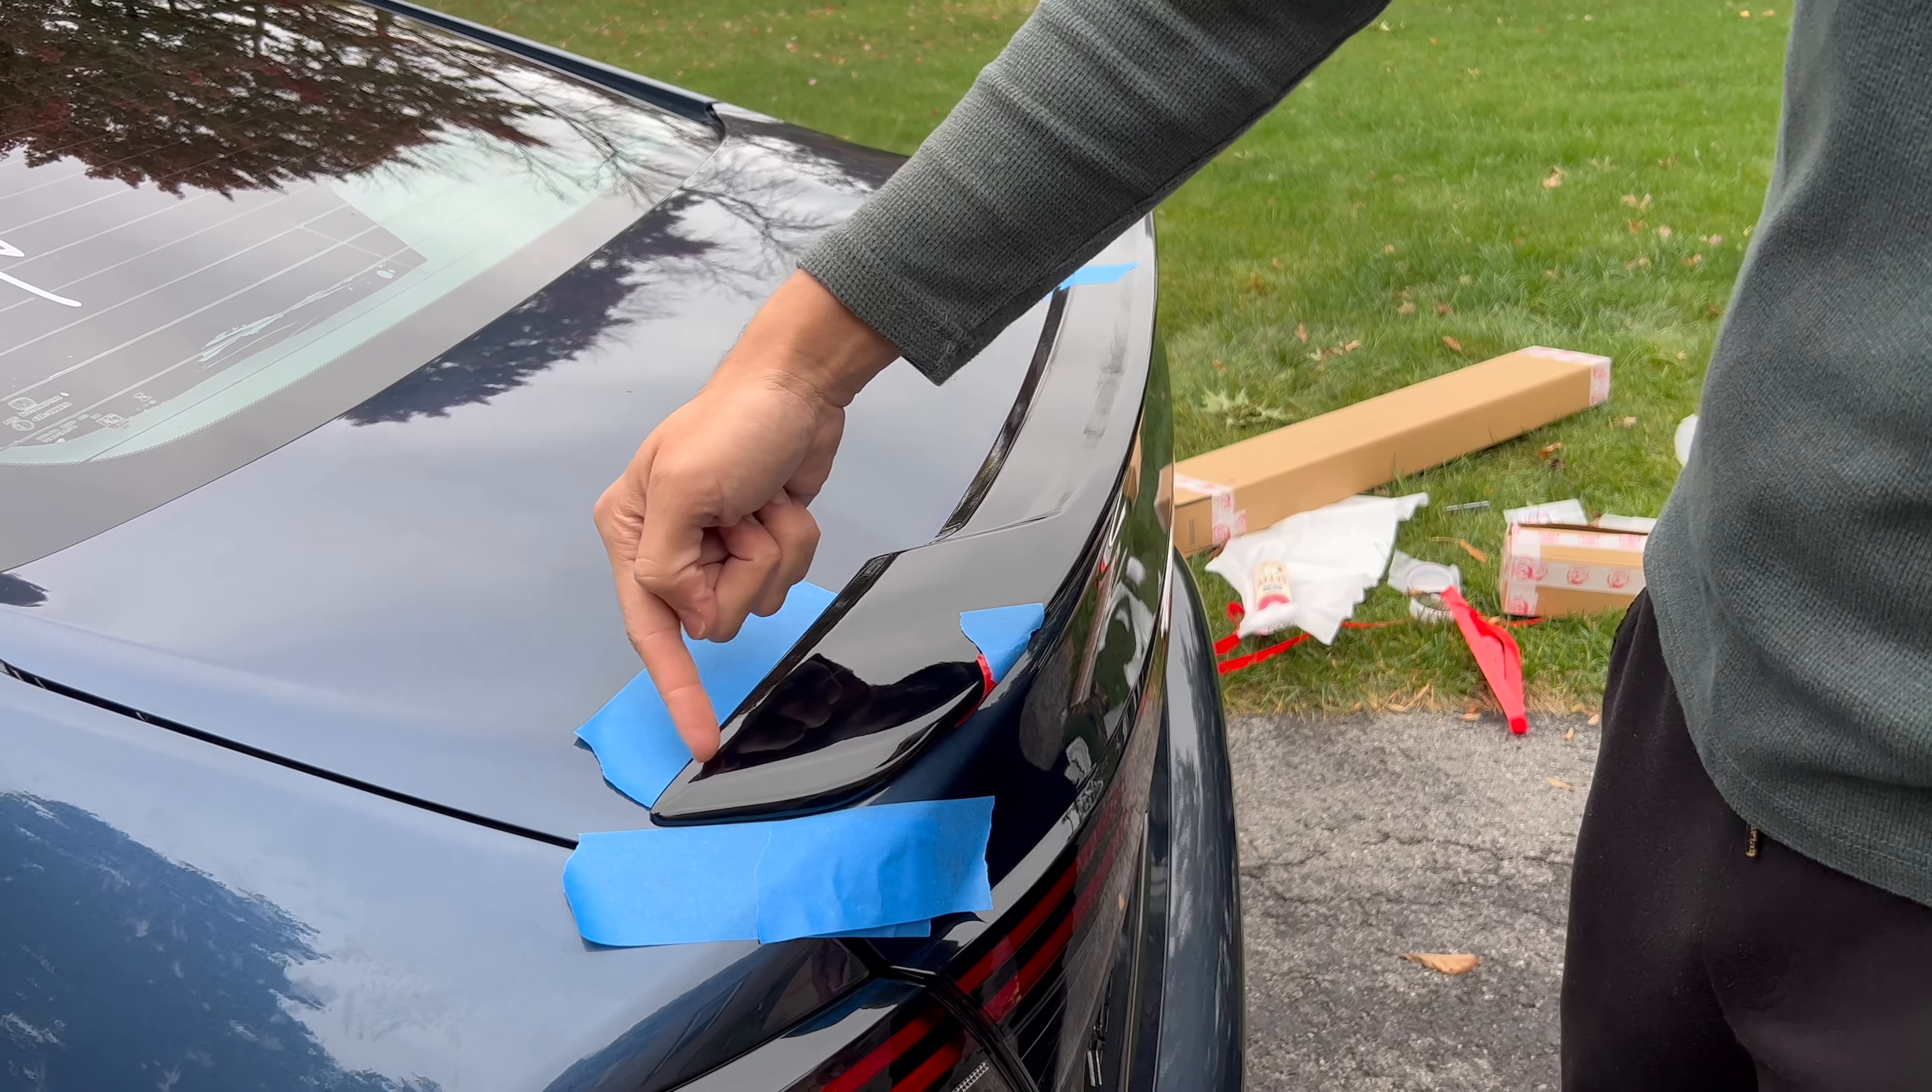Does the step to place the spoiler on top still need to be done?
No.